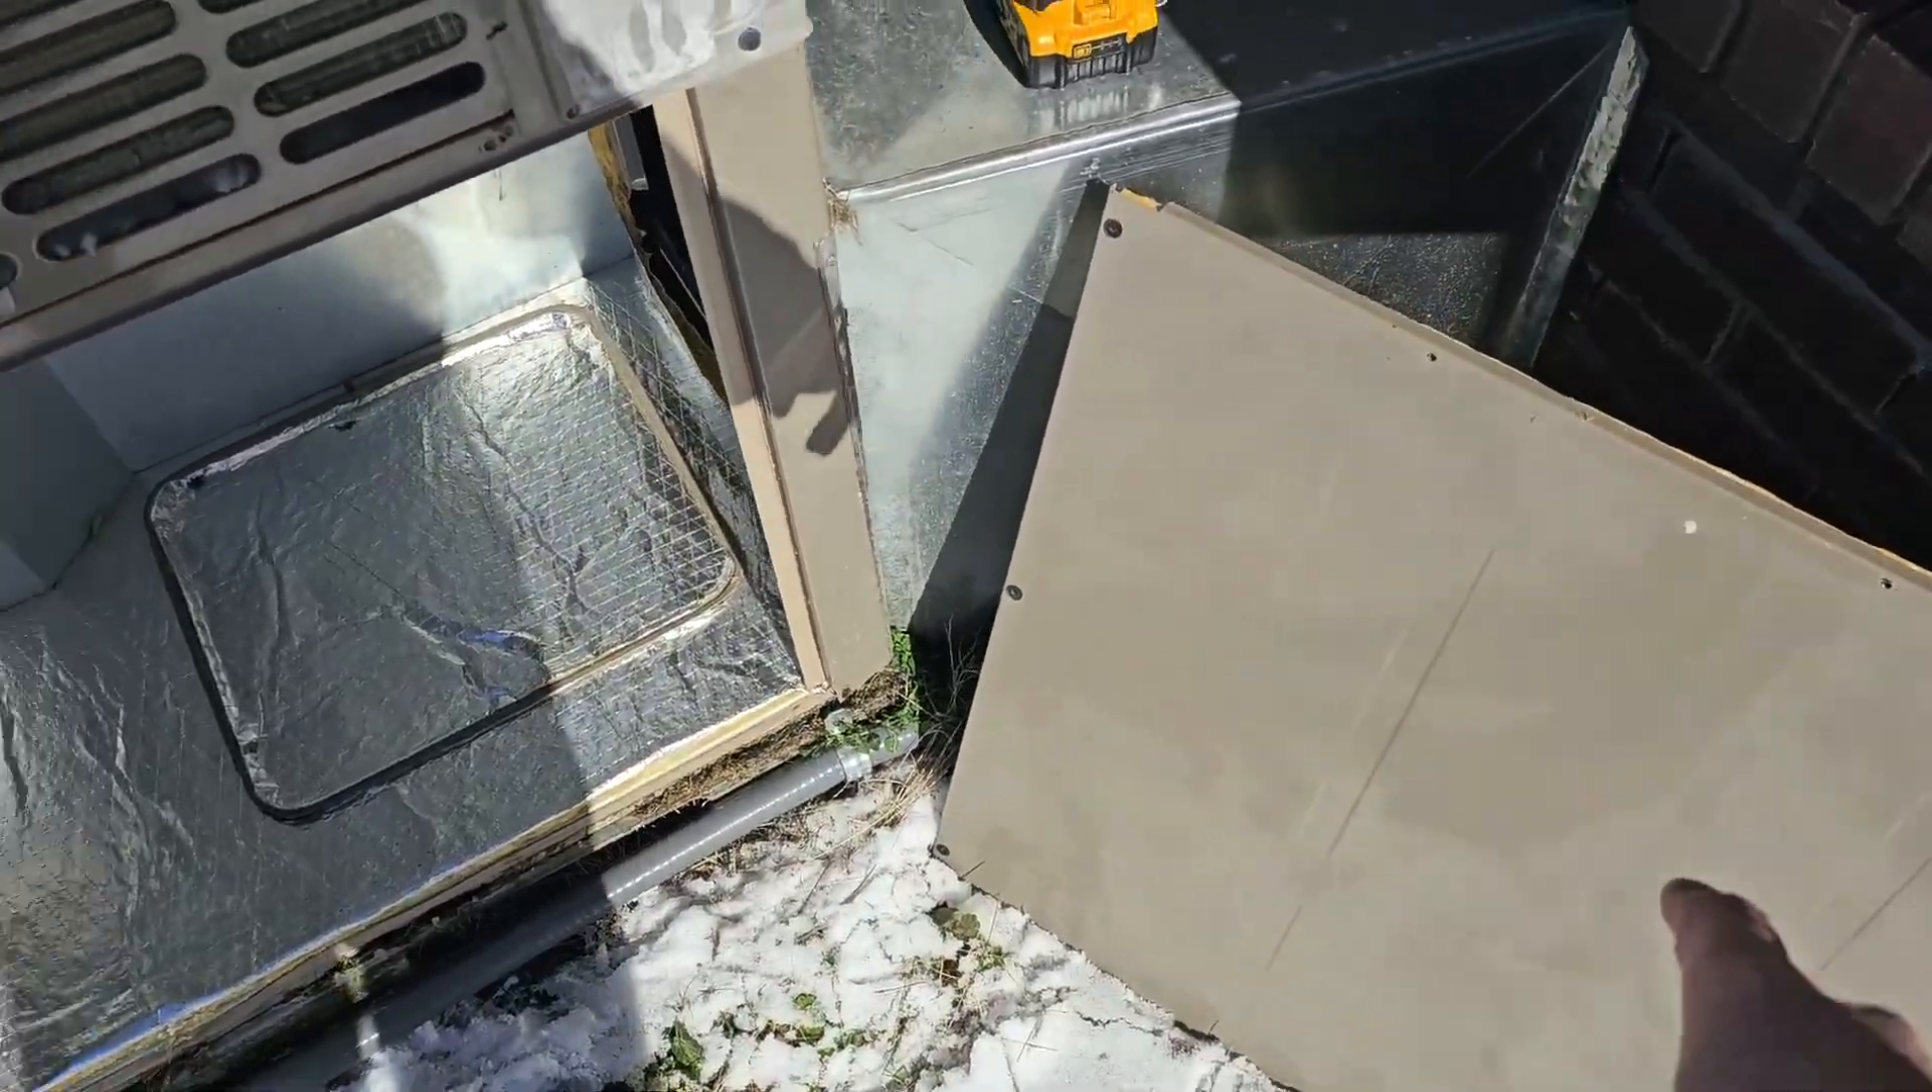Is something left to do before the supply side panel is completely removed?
No.